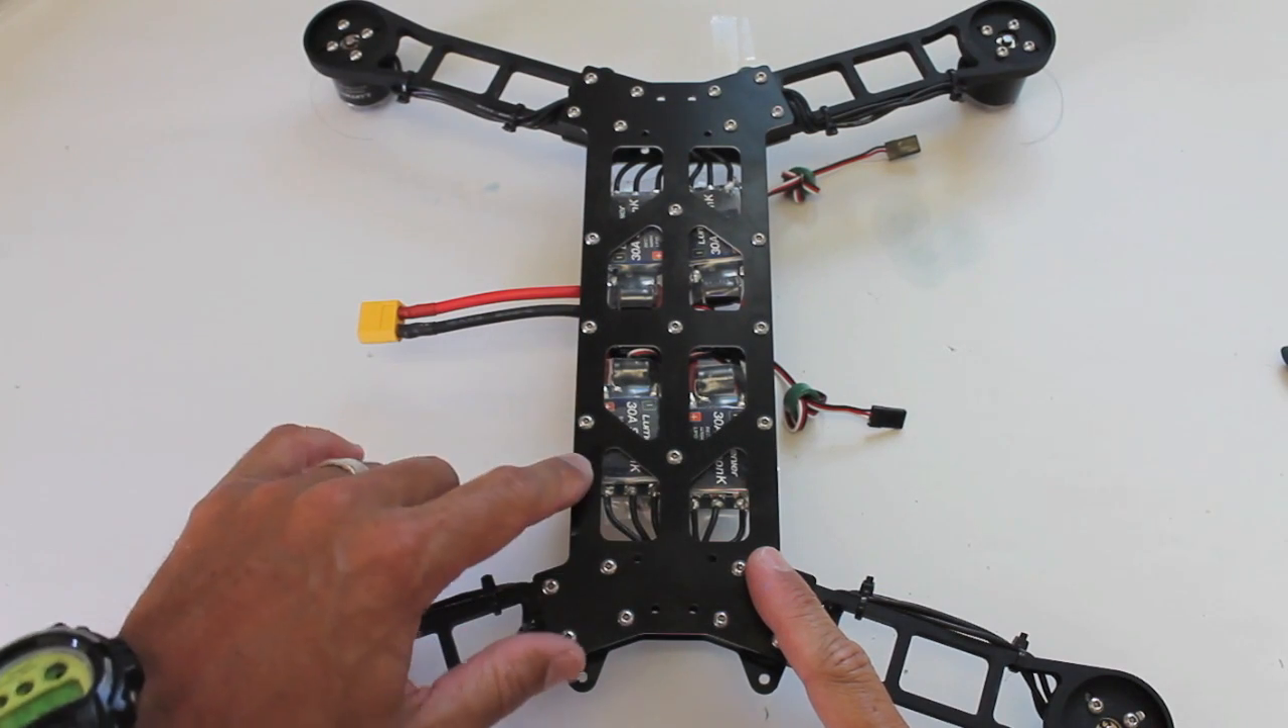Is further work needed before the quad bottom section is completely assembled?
No.